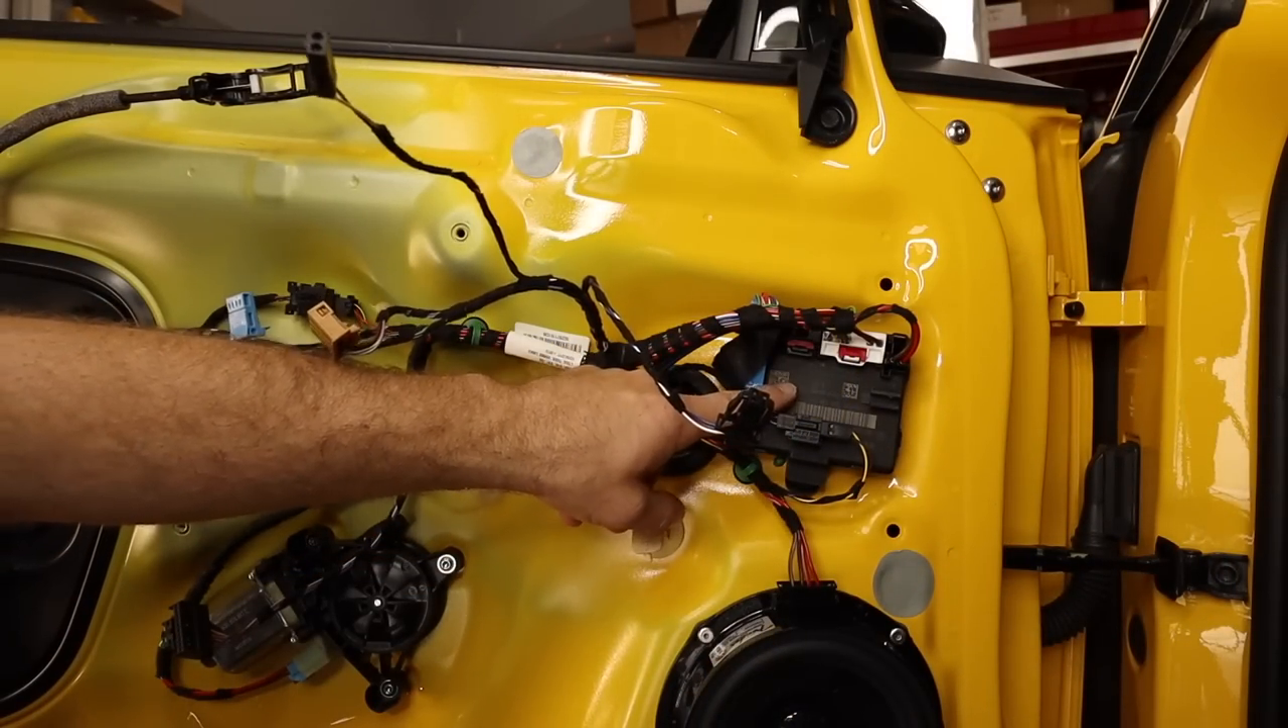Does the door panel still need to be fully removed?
No.